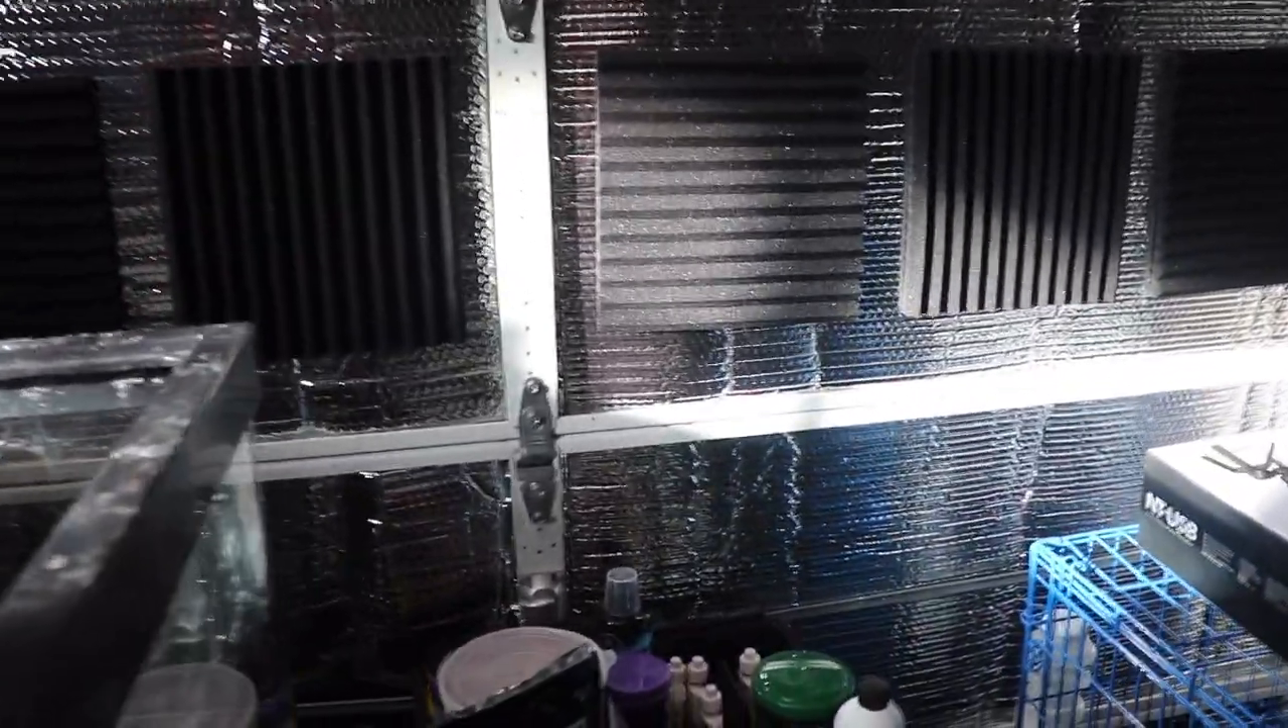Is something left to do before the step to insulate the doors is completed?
No.